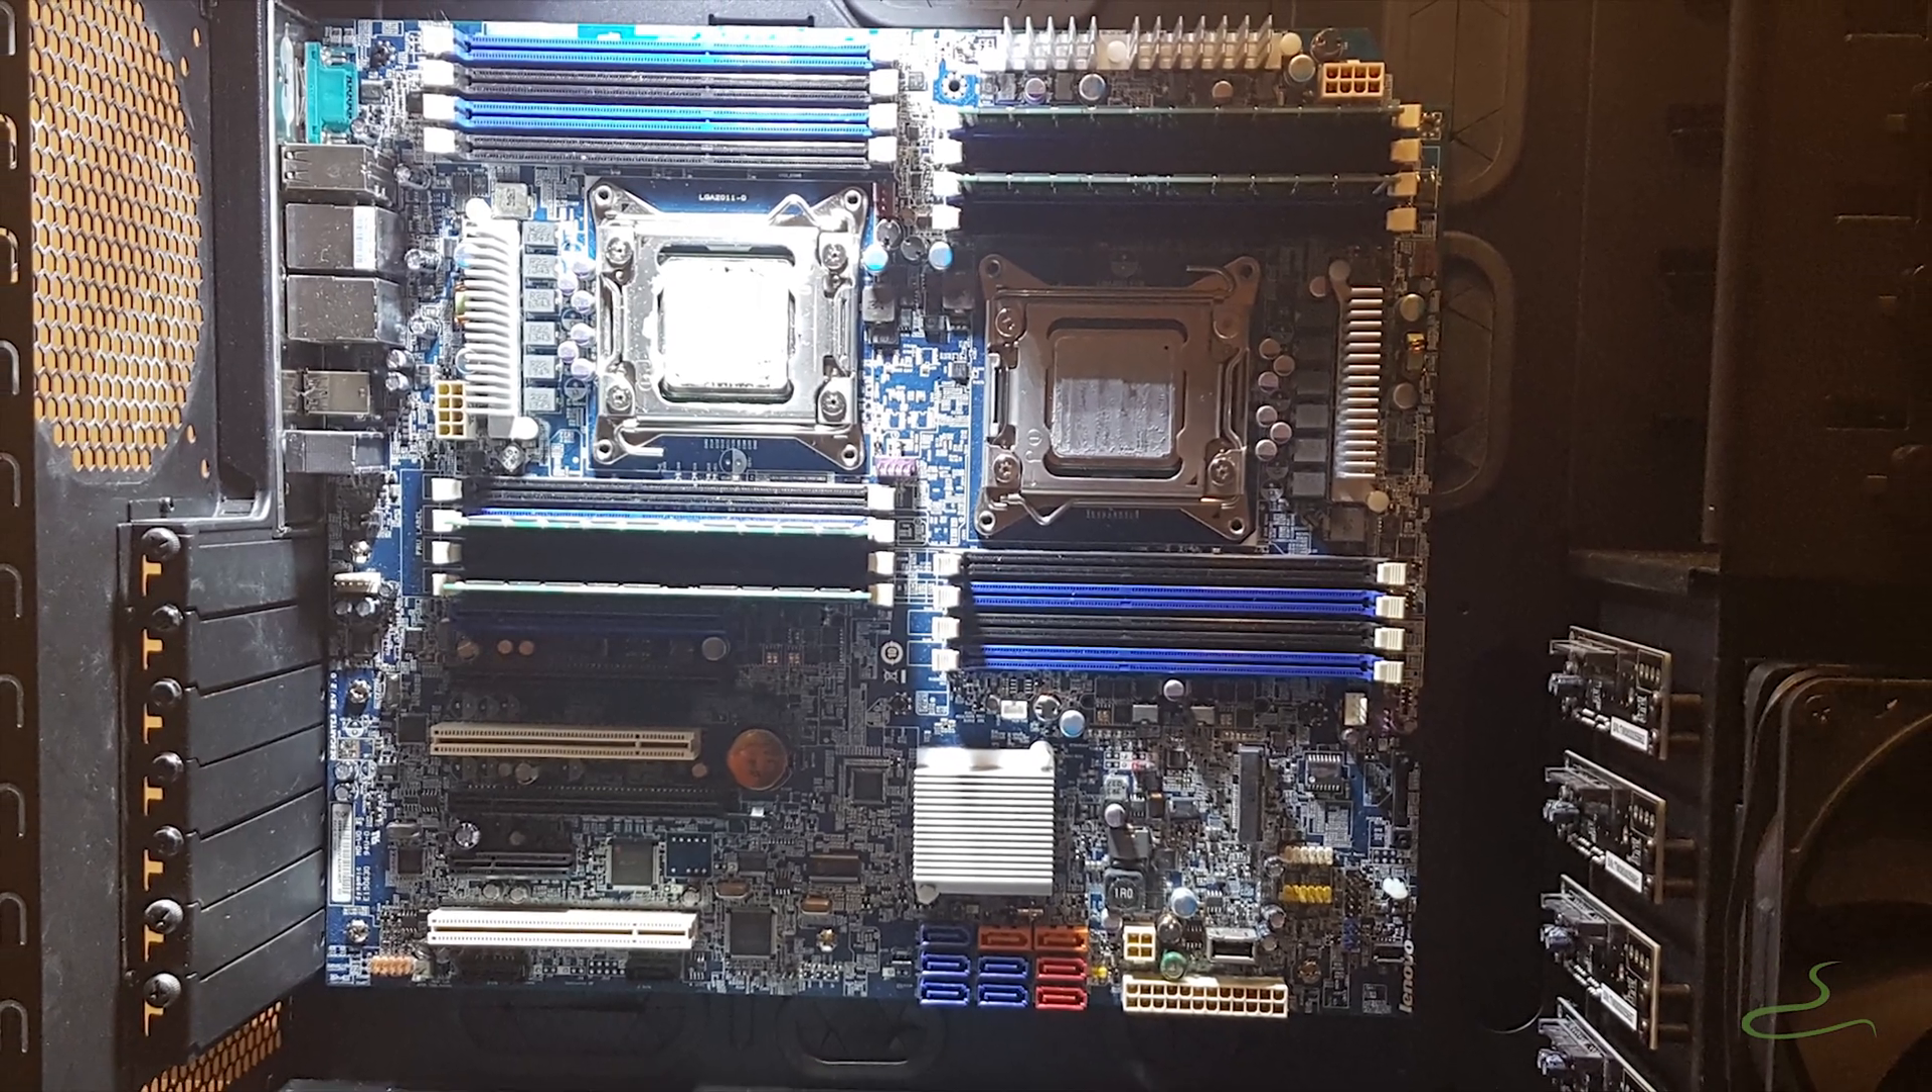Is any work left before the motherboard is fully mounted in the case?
No.